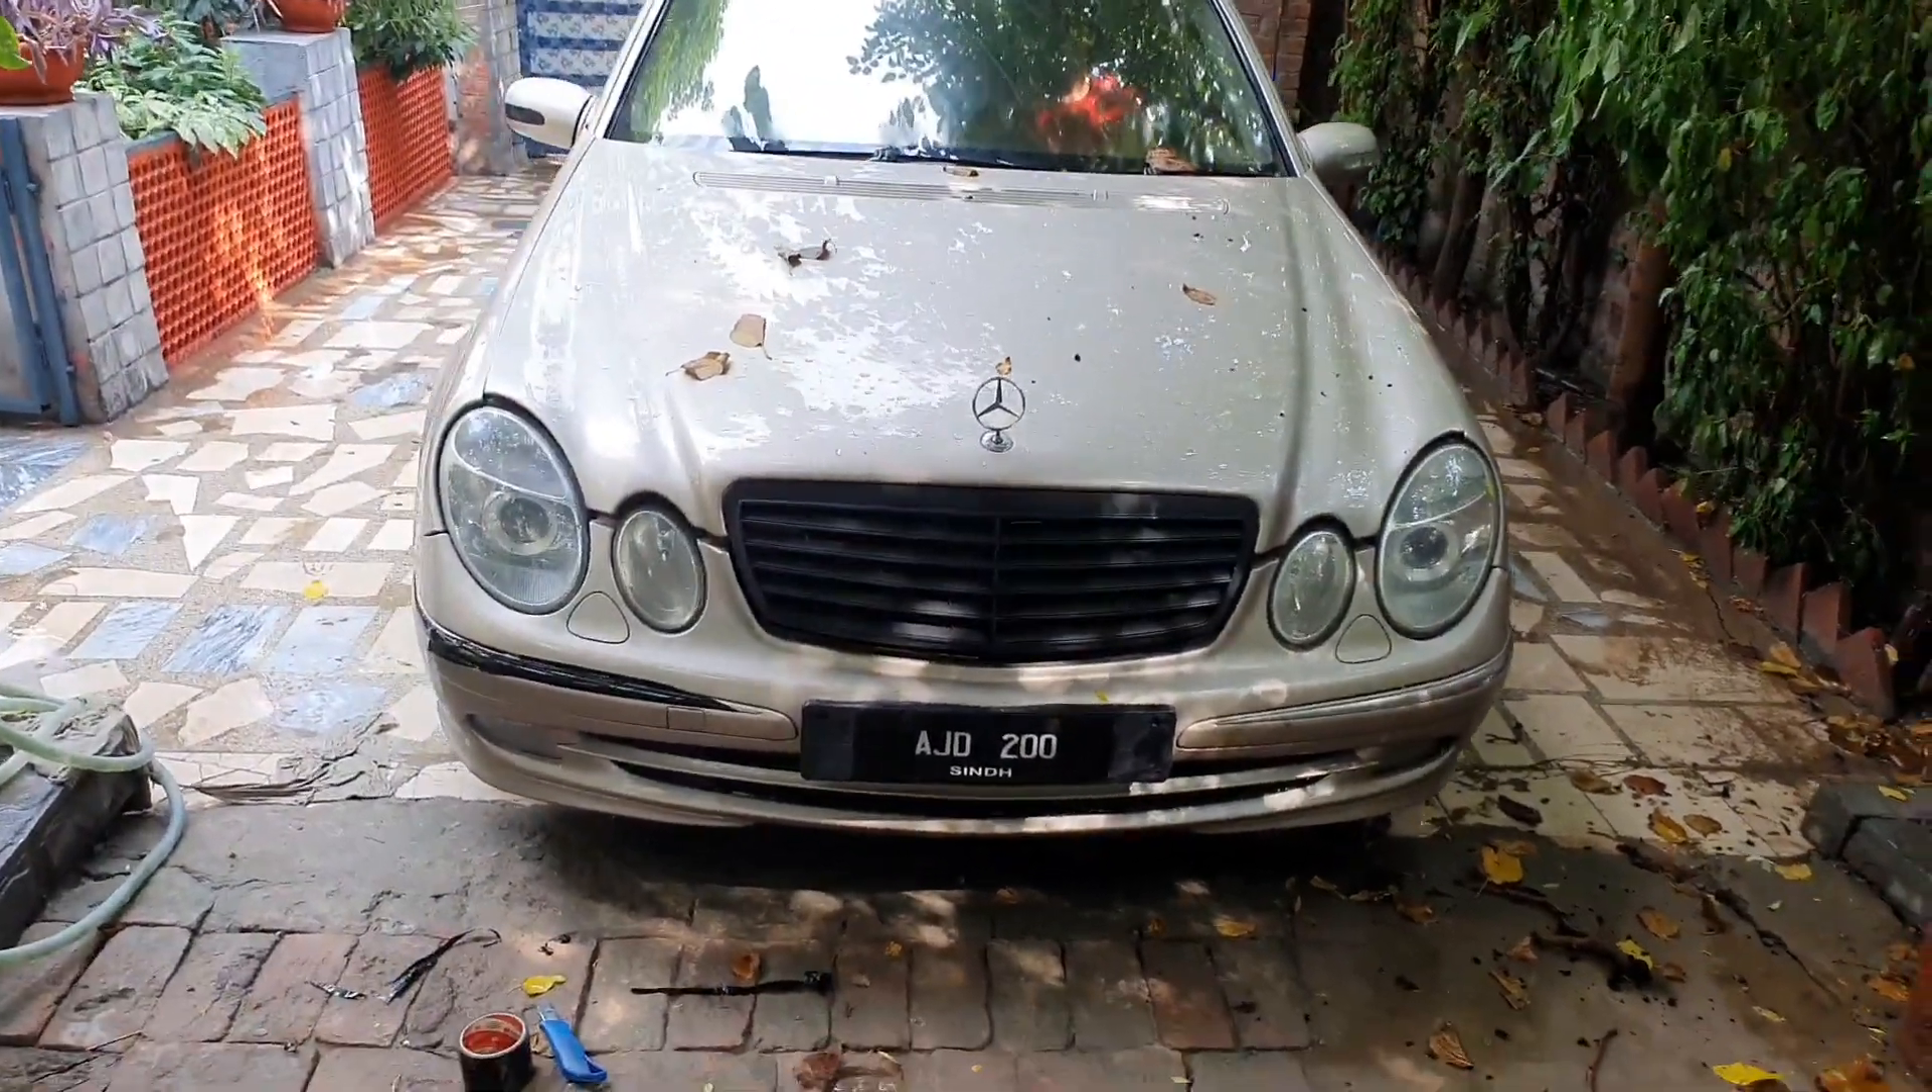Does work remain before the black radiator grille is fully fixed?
No.